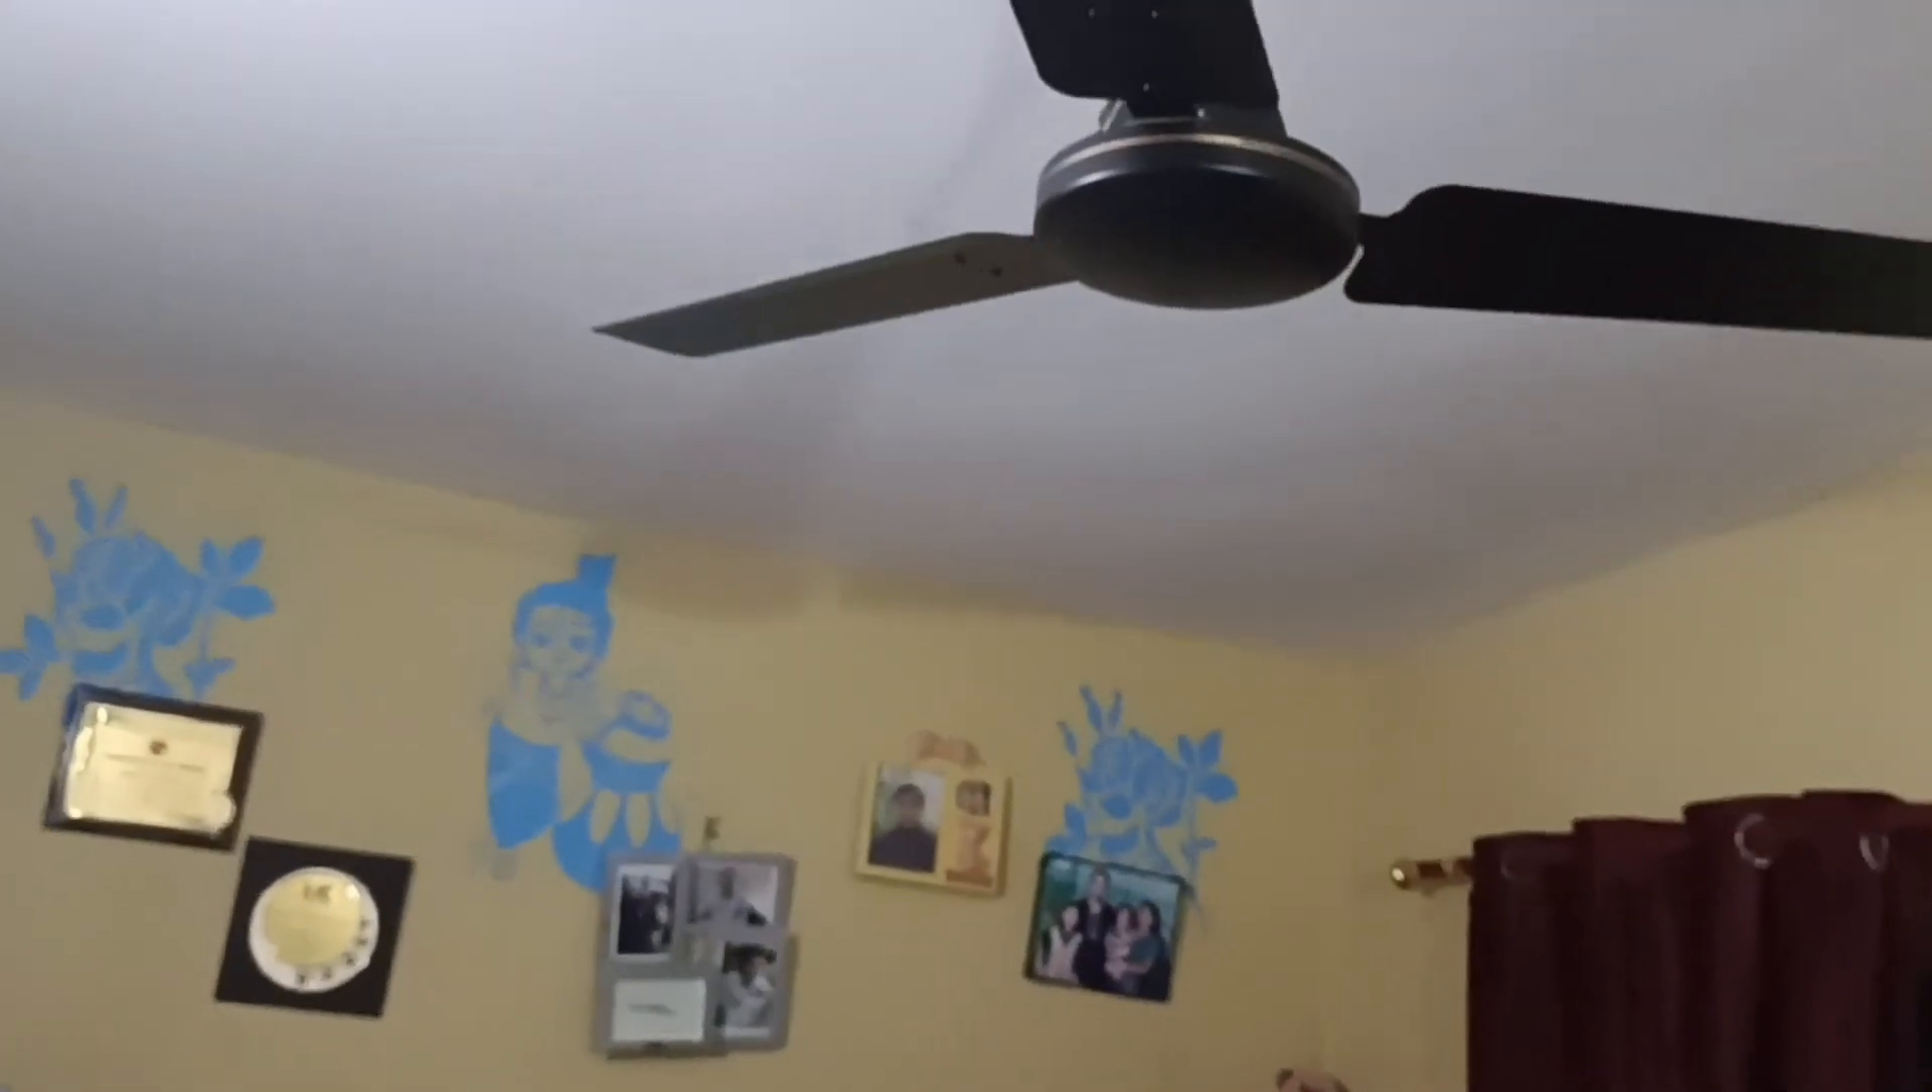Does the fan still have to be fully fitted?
No.